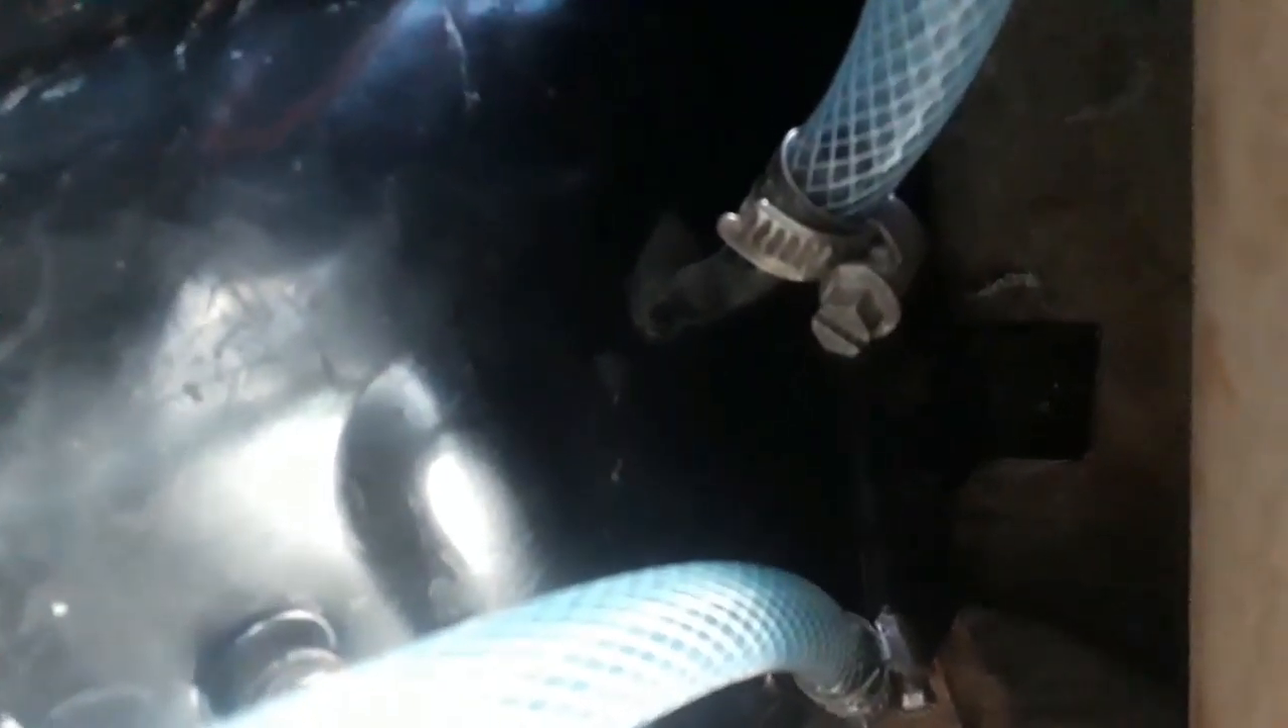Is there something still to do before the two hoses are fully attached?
No.